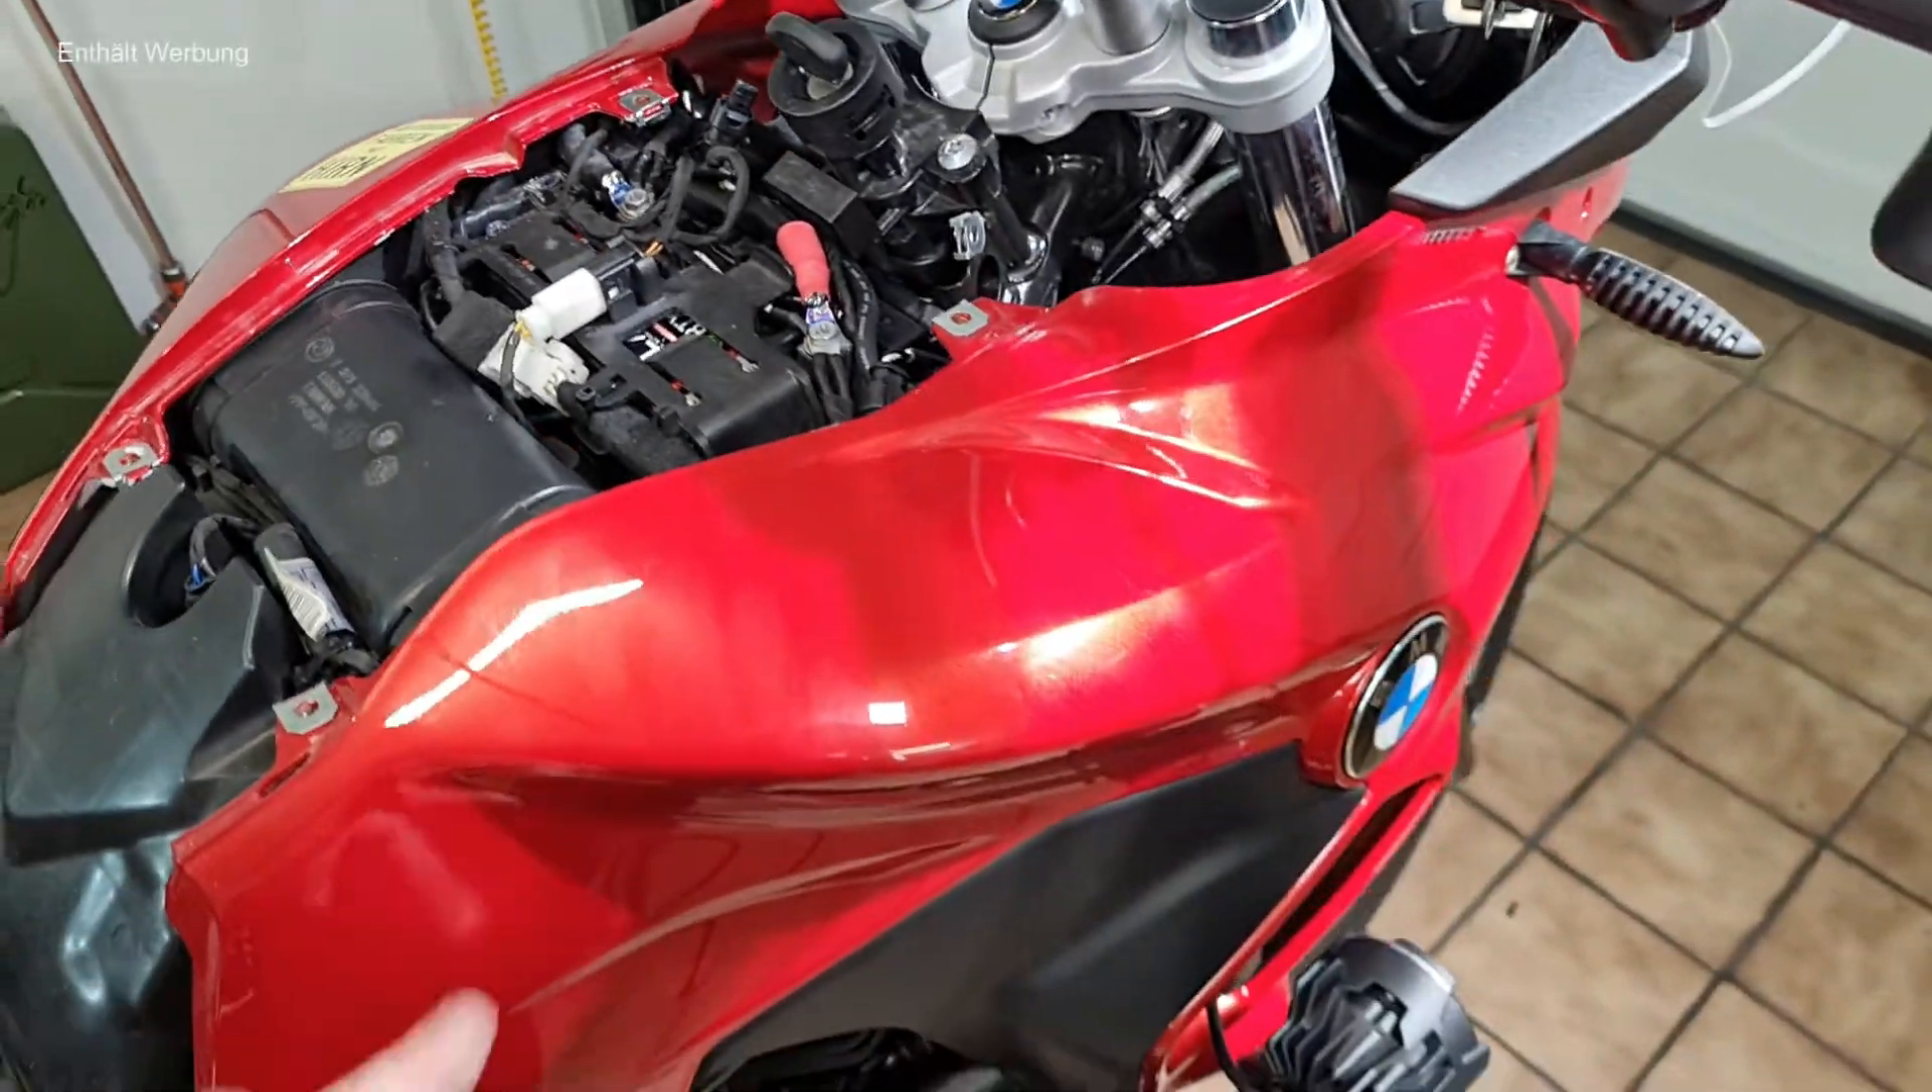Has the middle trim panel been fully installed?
No.